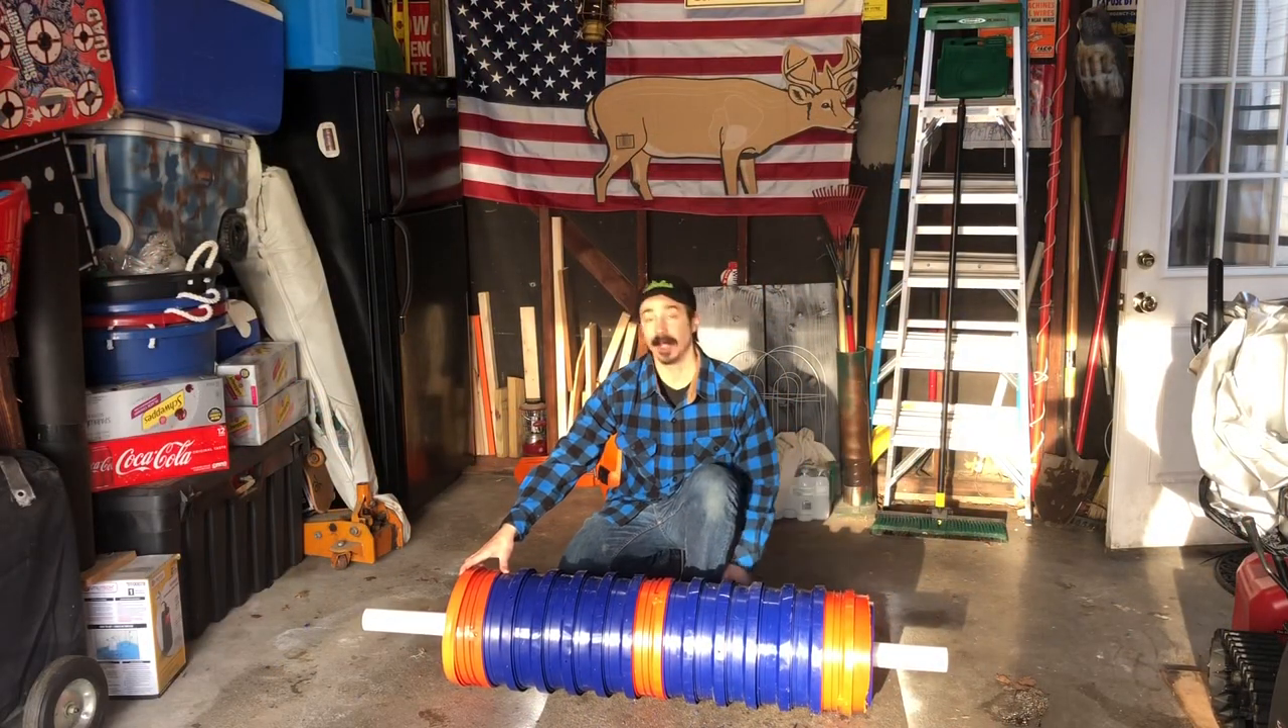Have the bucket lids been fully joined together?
Yes.